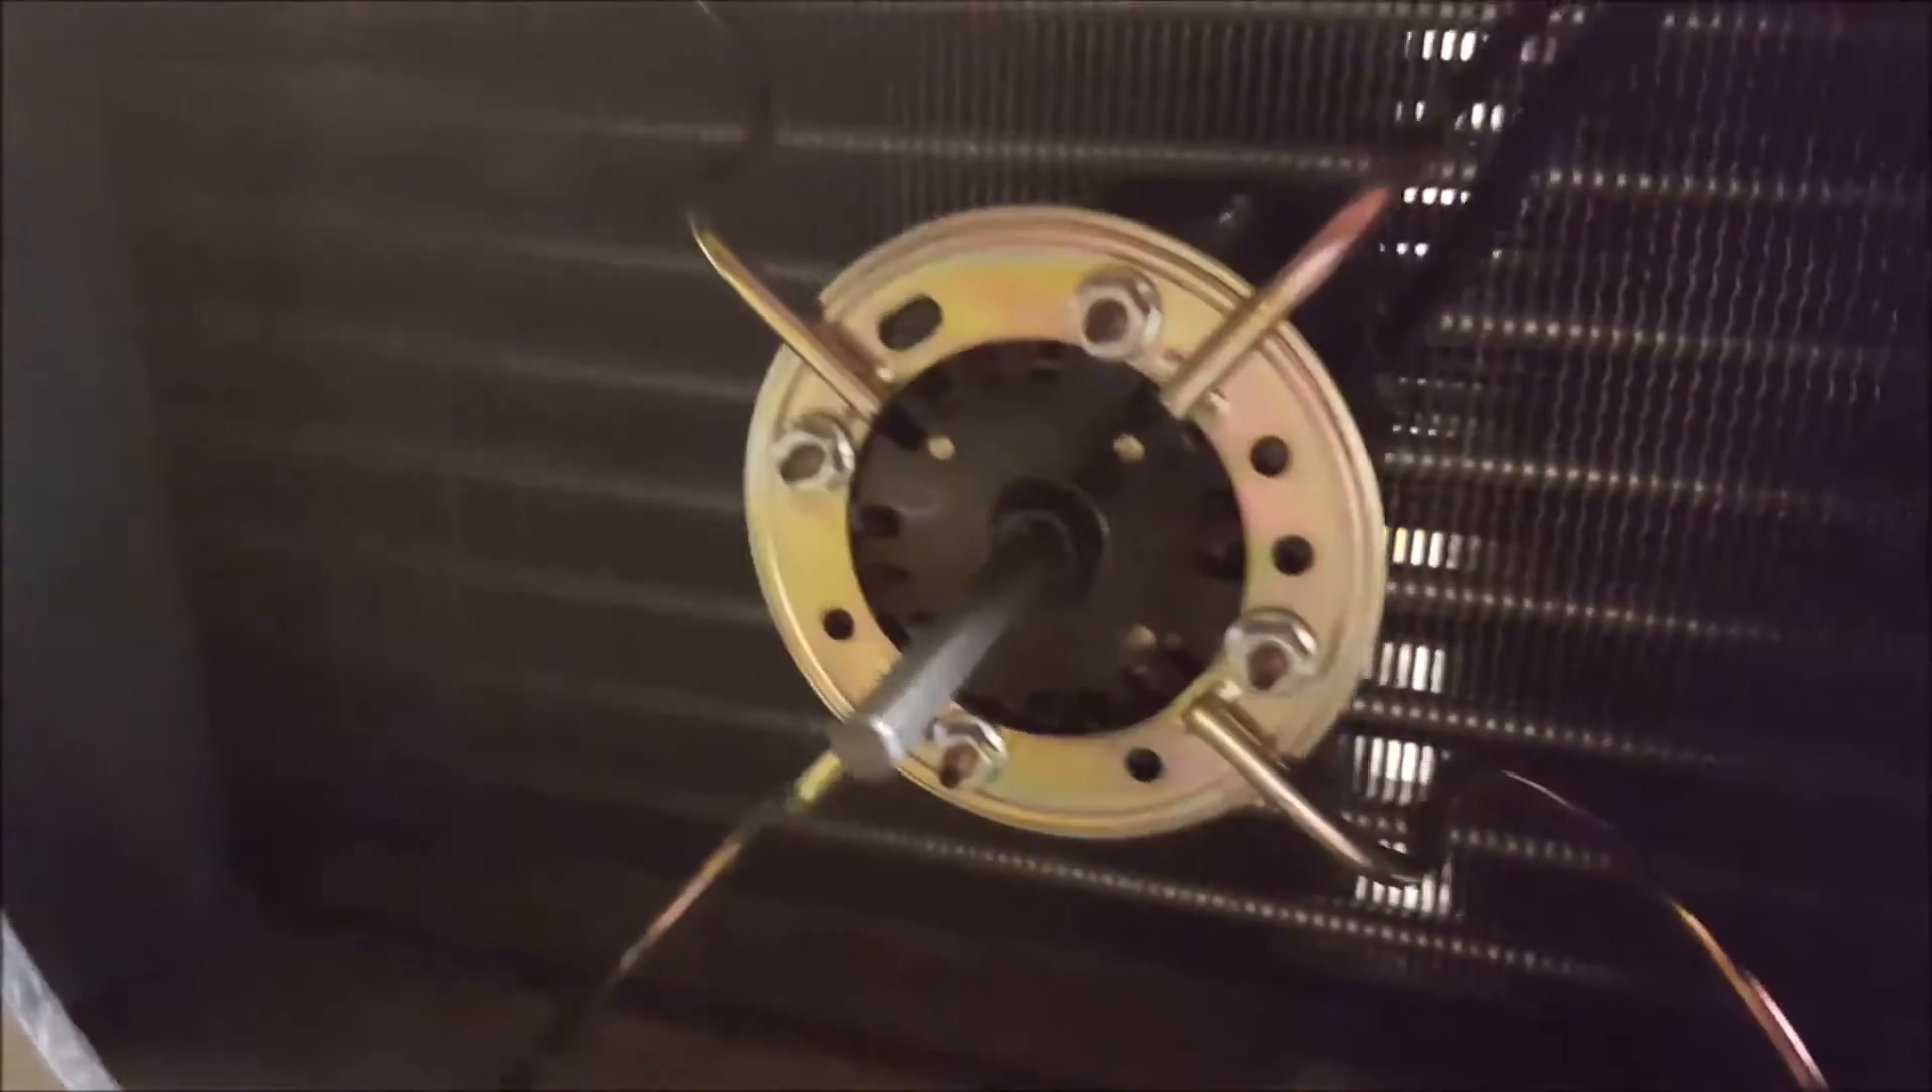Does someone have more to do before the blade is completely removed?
No.